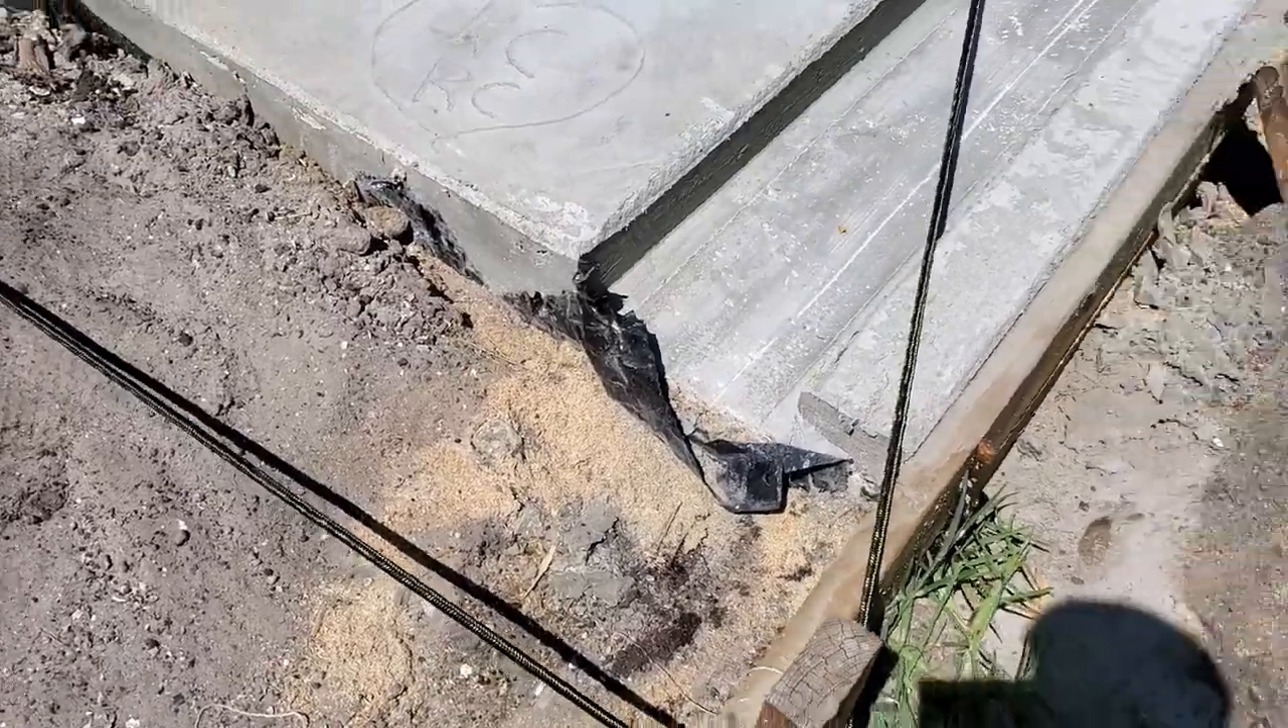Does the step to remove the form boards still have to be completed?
Yes.